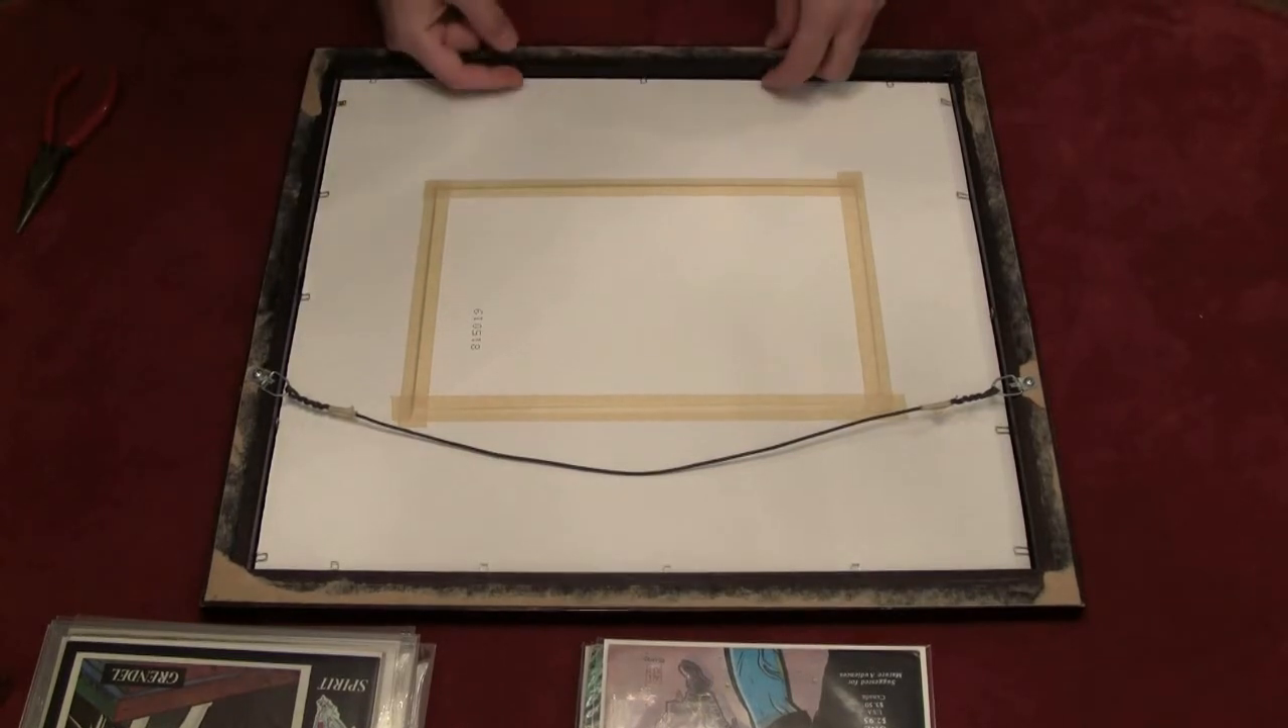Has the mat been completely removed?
No.